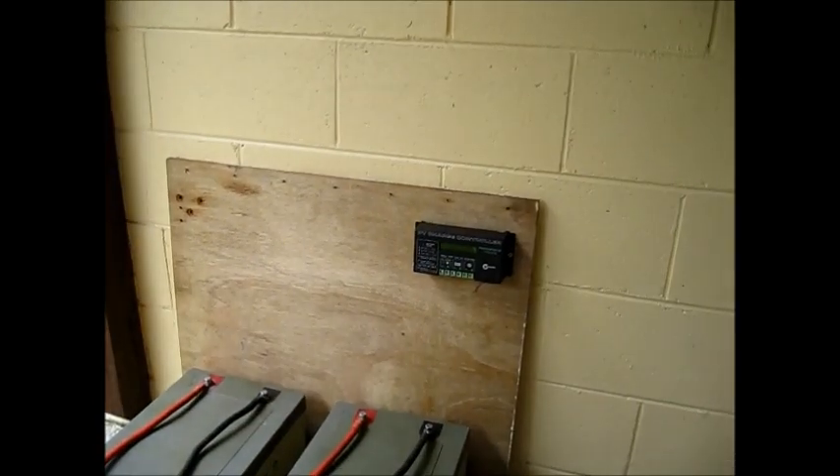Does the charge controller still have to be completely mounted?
No.